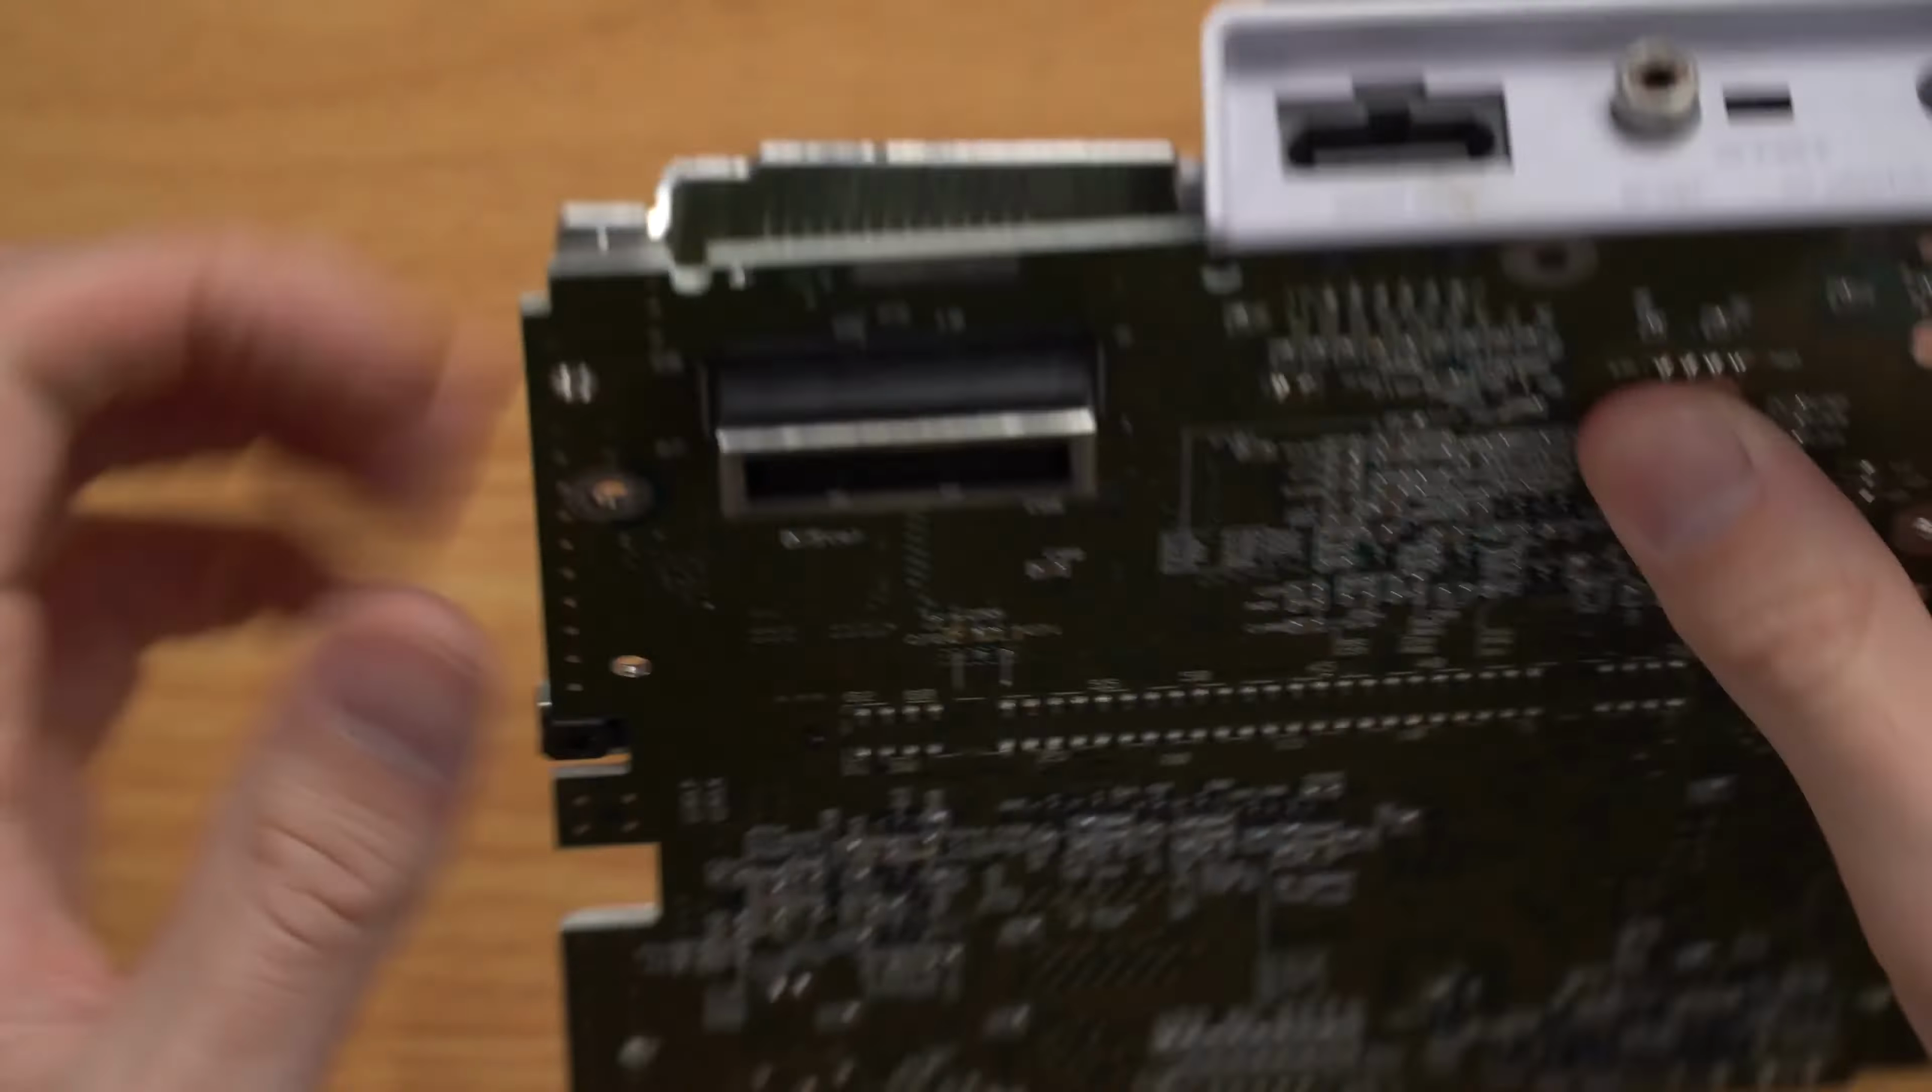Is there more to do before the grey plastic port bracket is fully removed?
Yes.